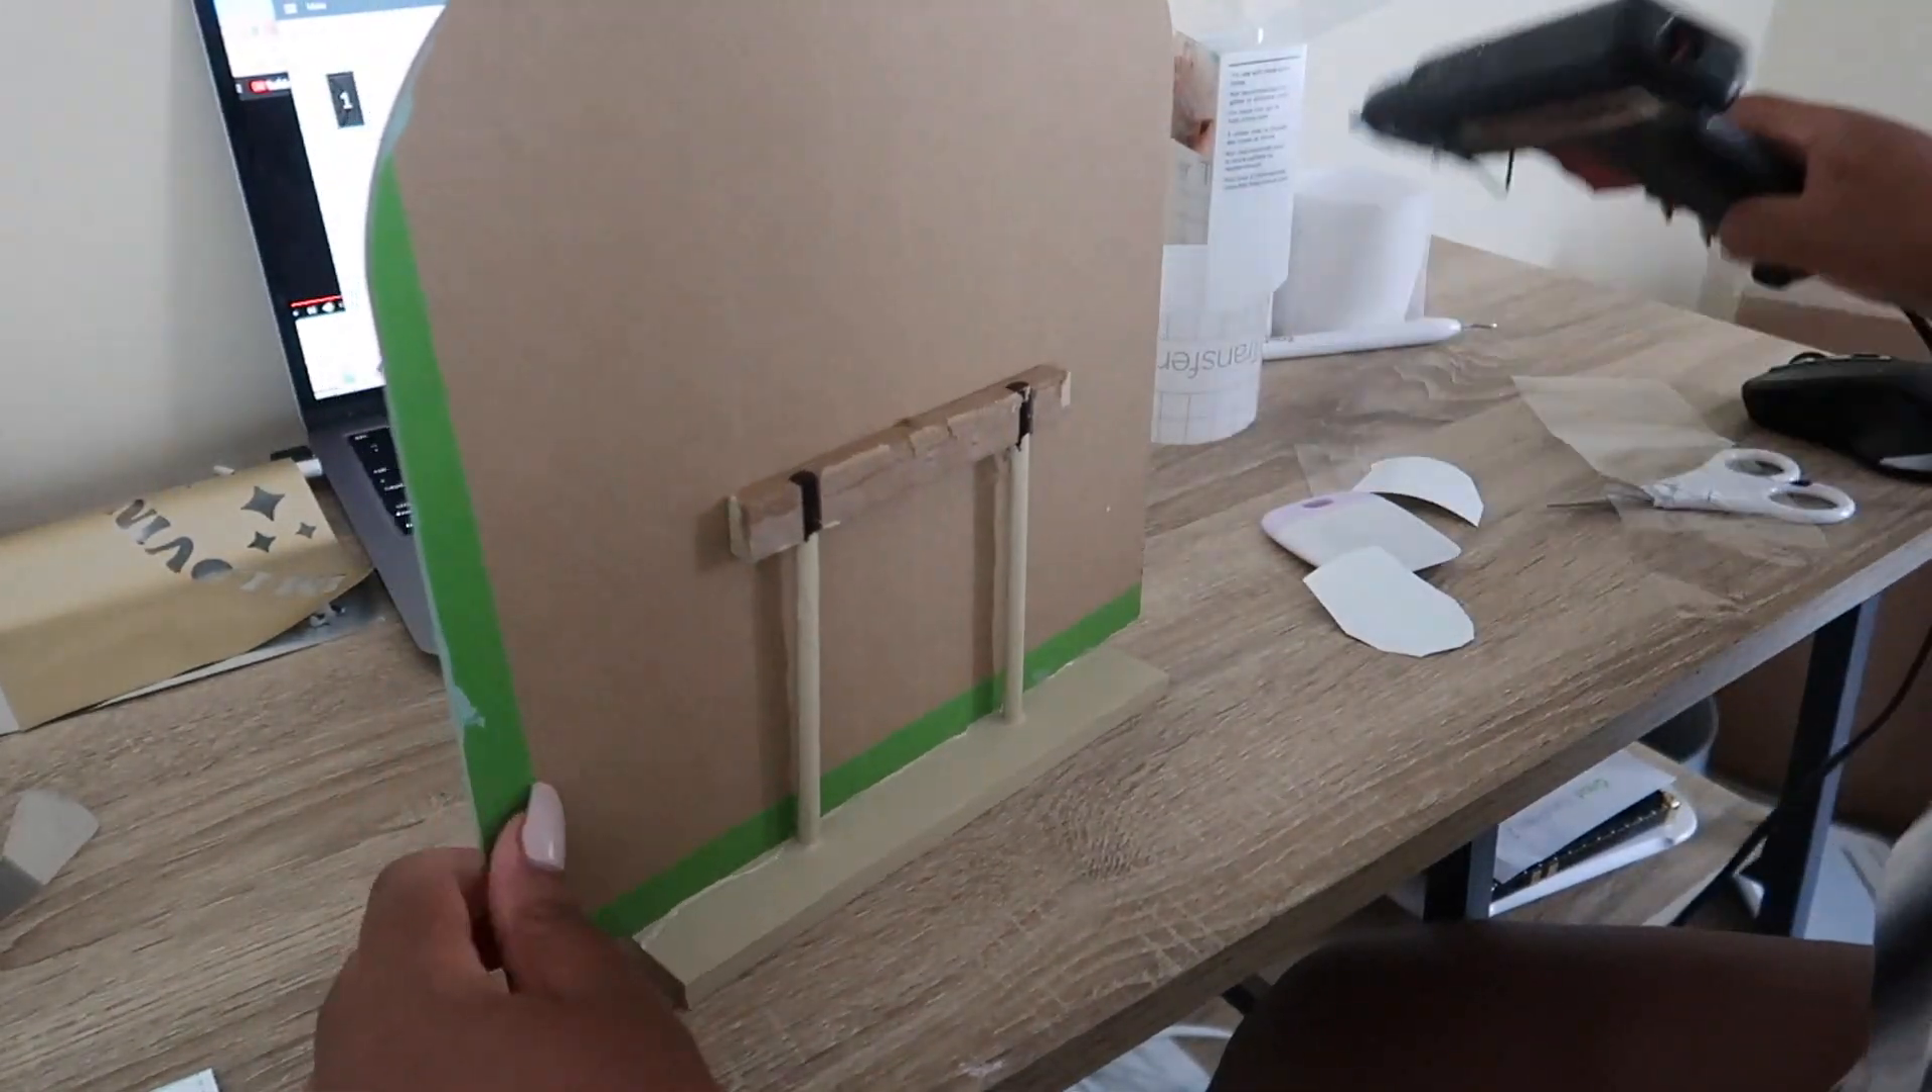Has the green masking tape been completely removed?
No.